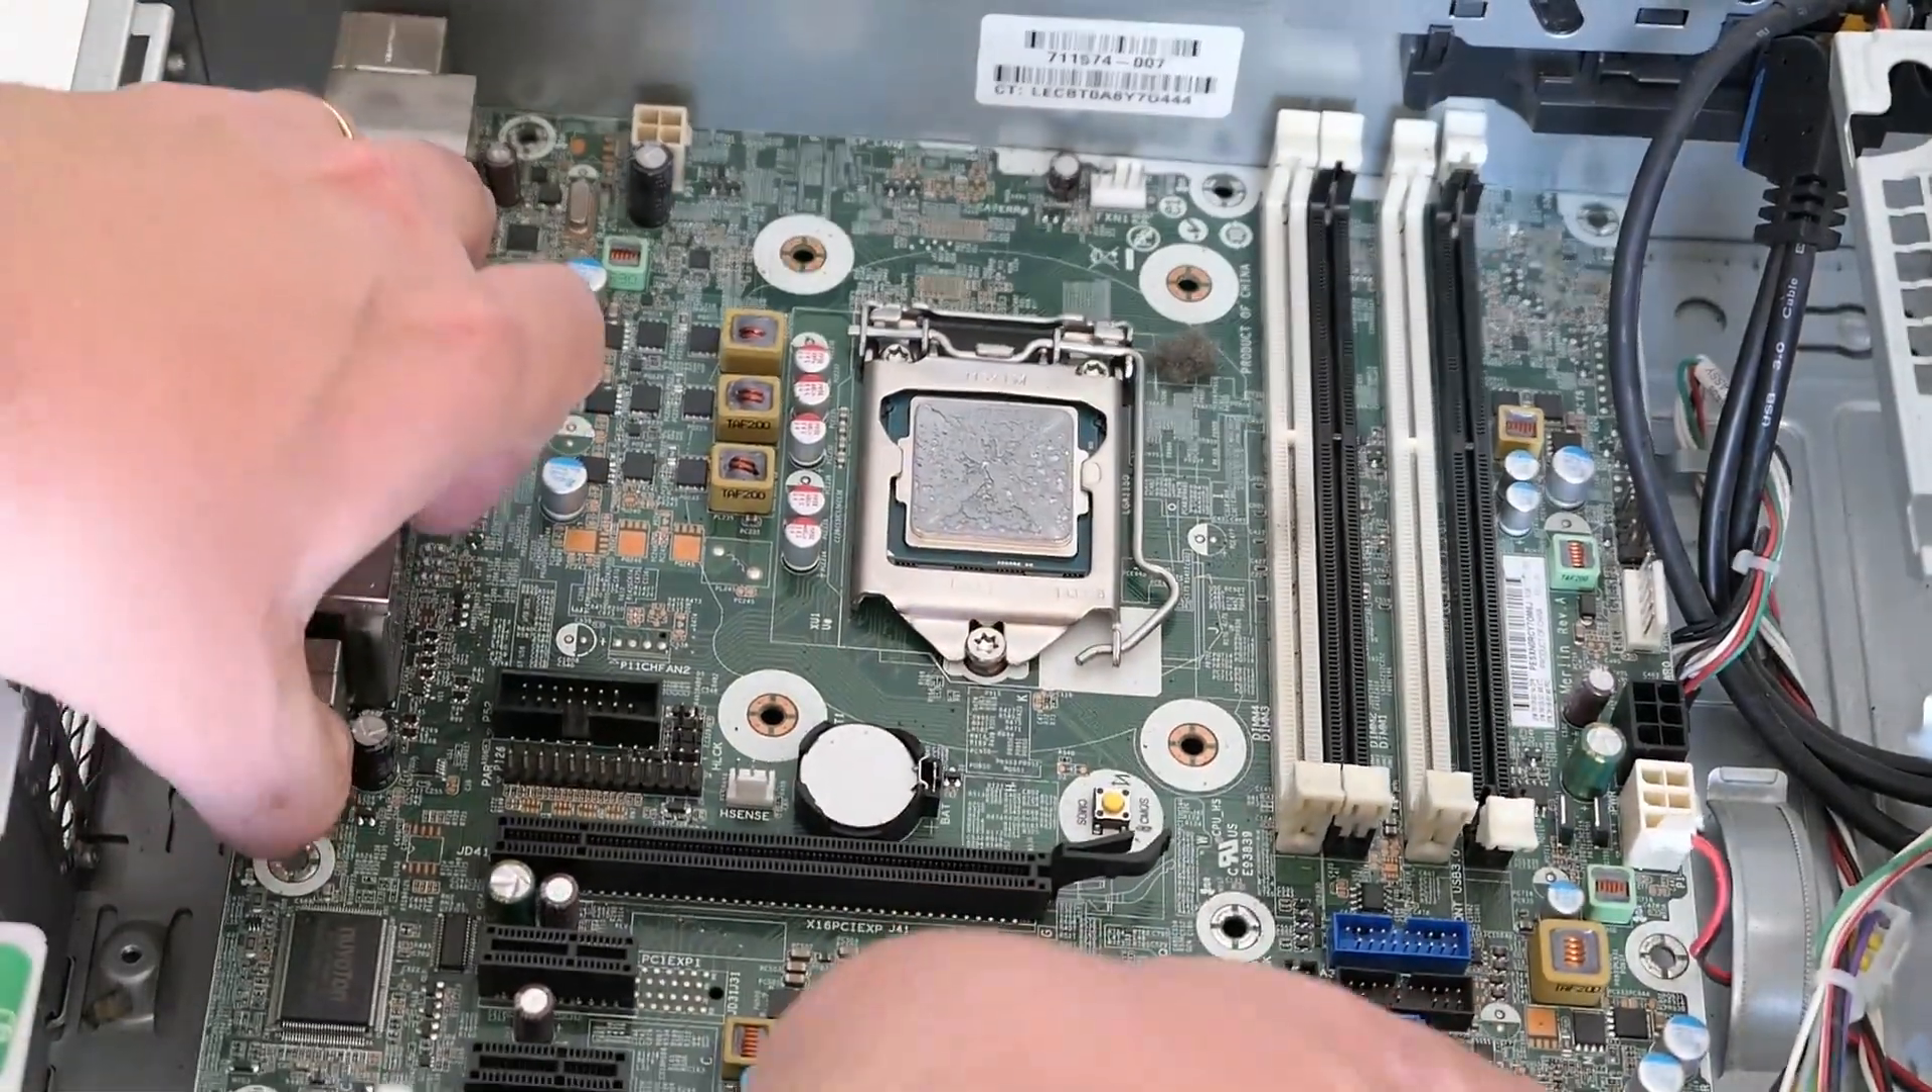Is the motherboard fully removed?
No.